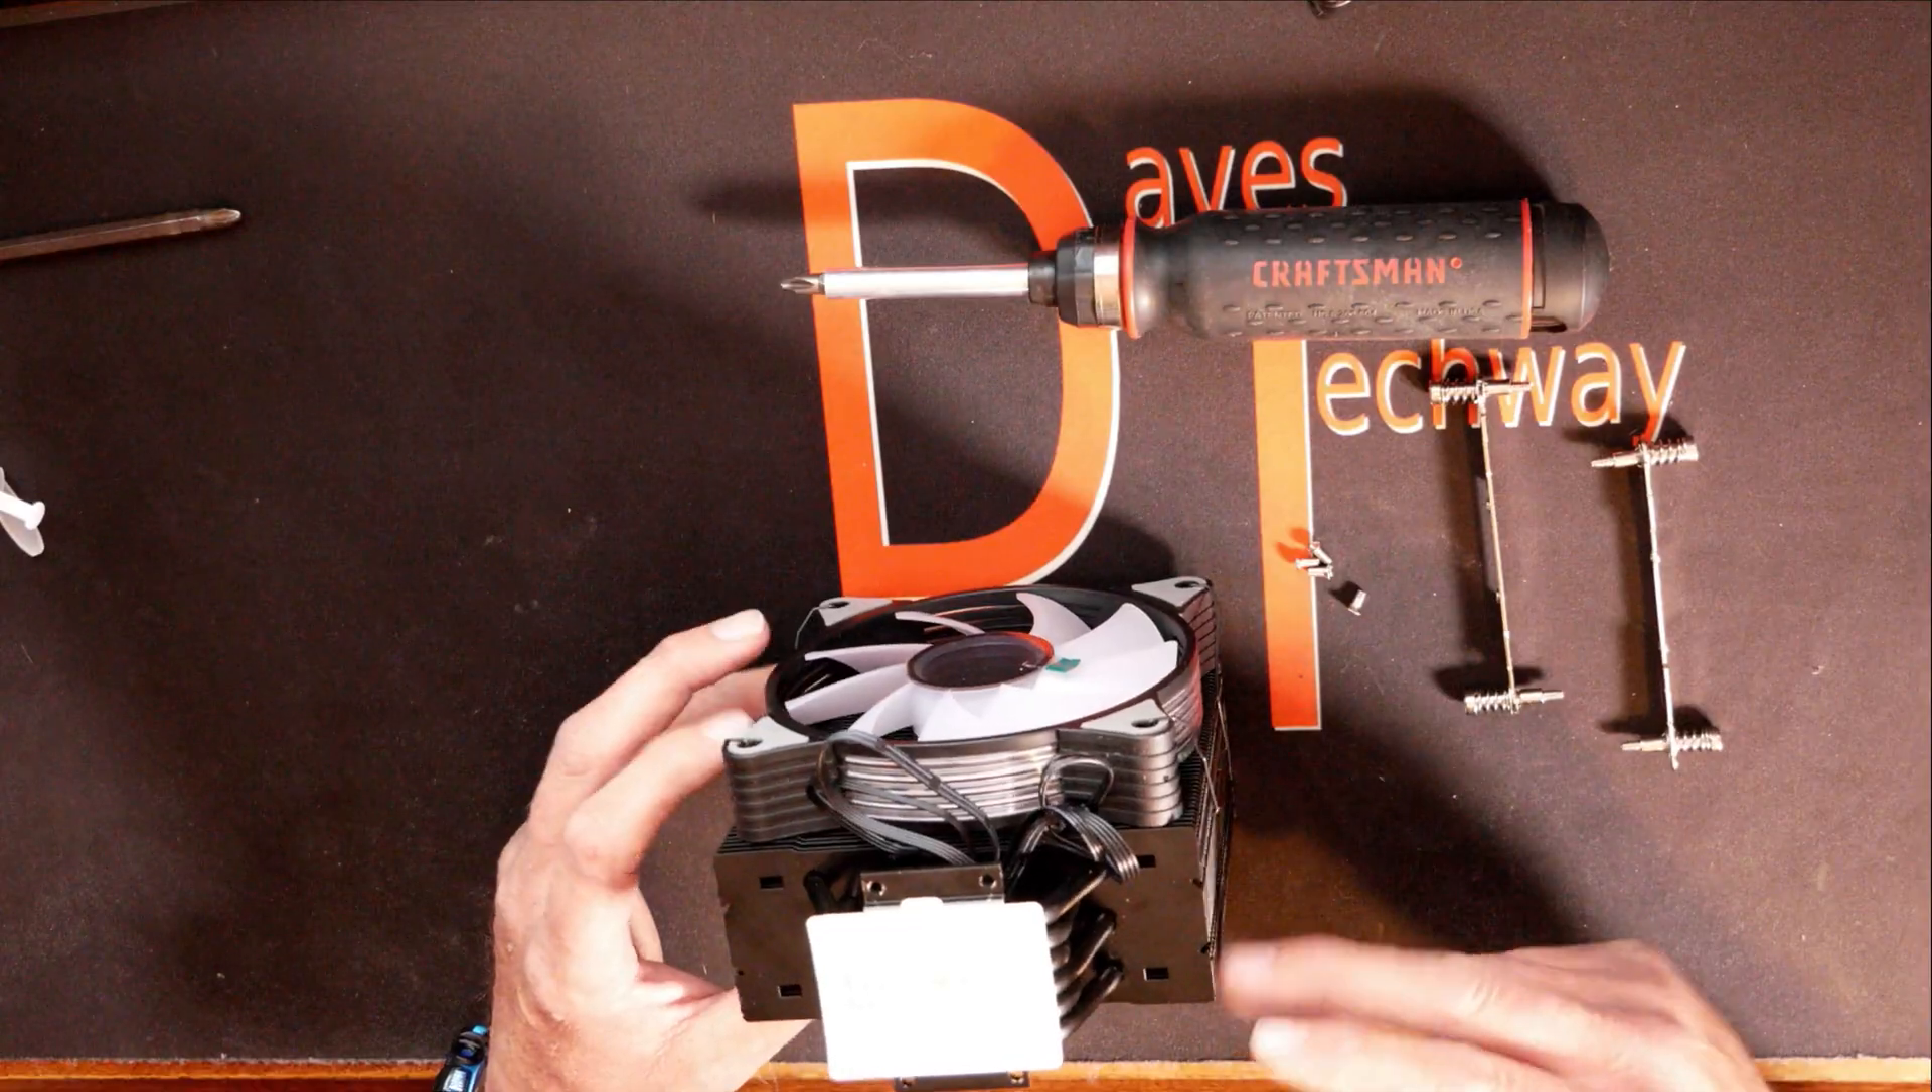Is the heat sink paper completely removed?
No.